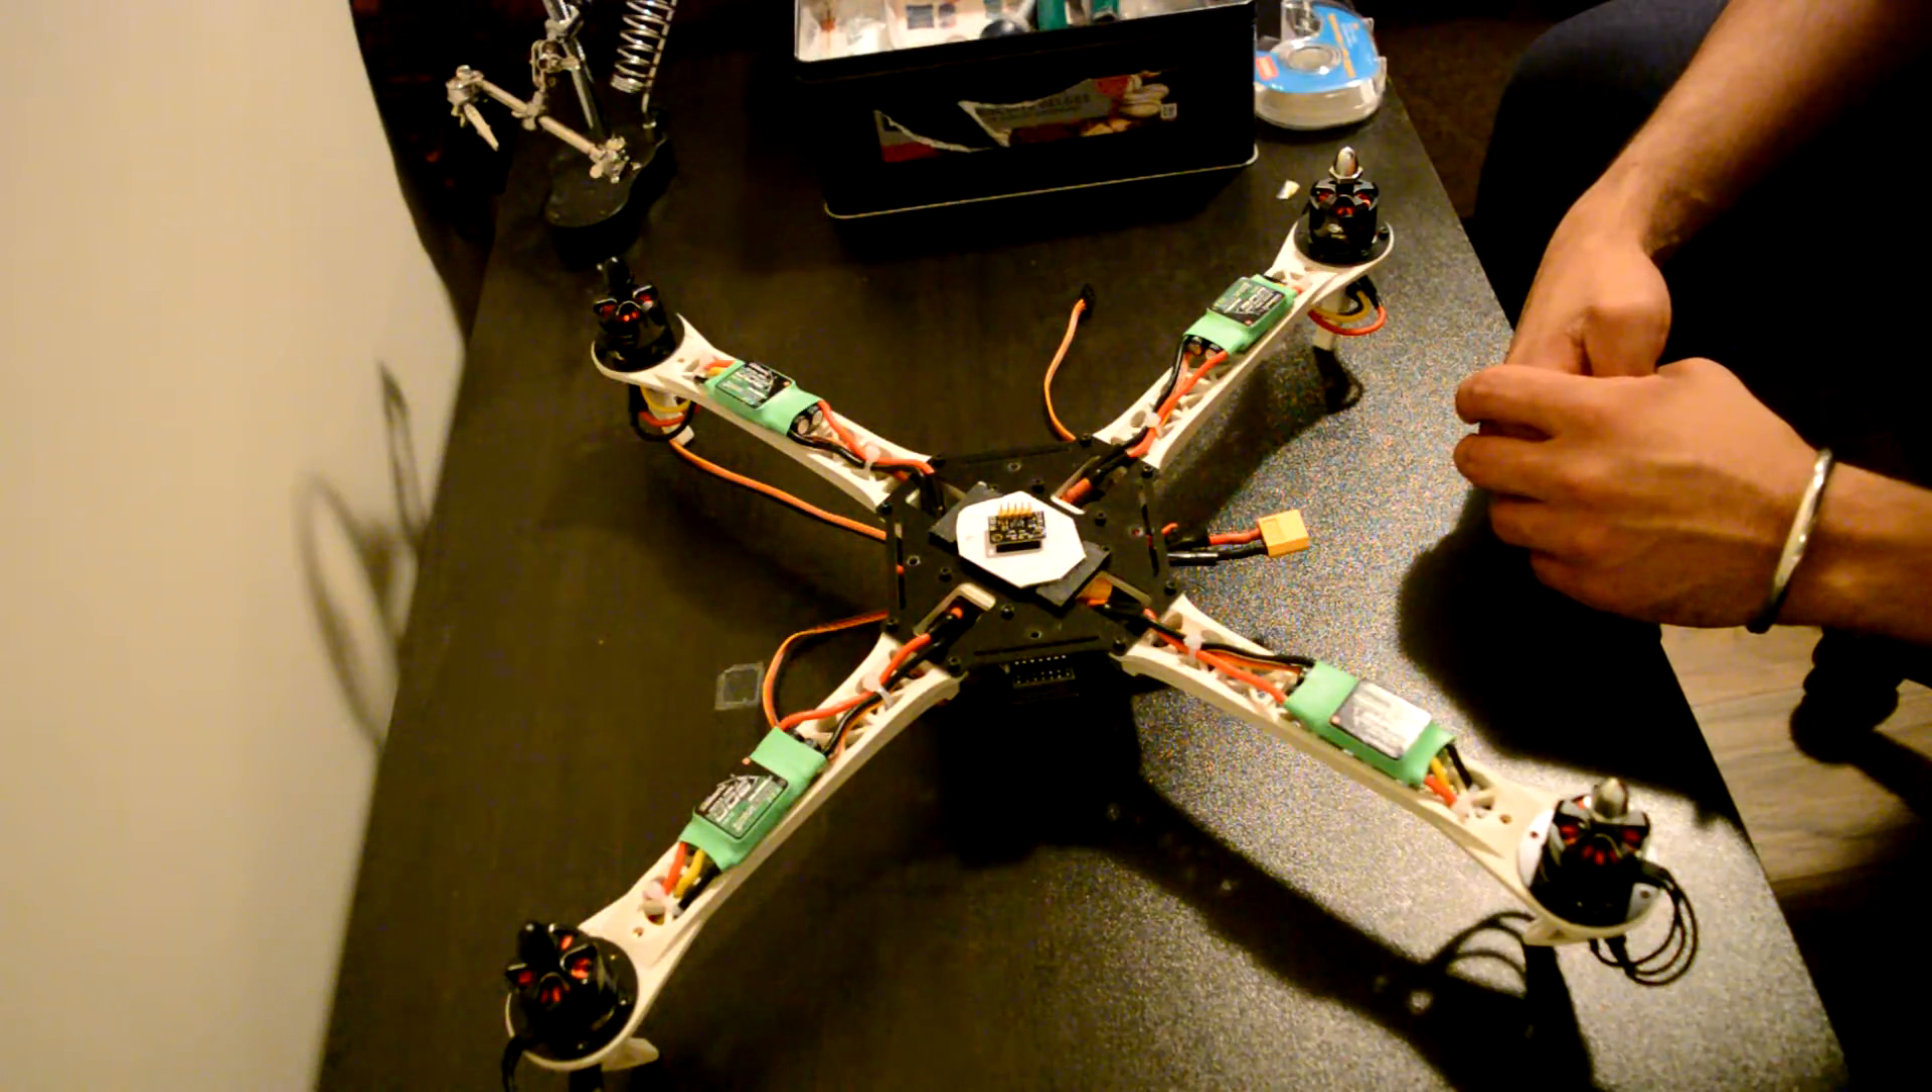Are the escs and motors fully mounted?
Yes.